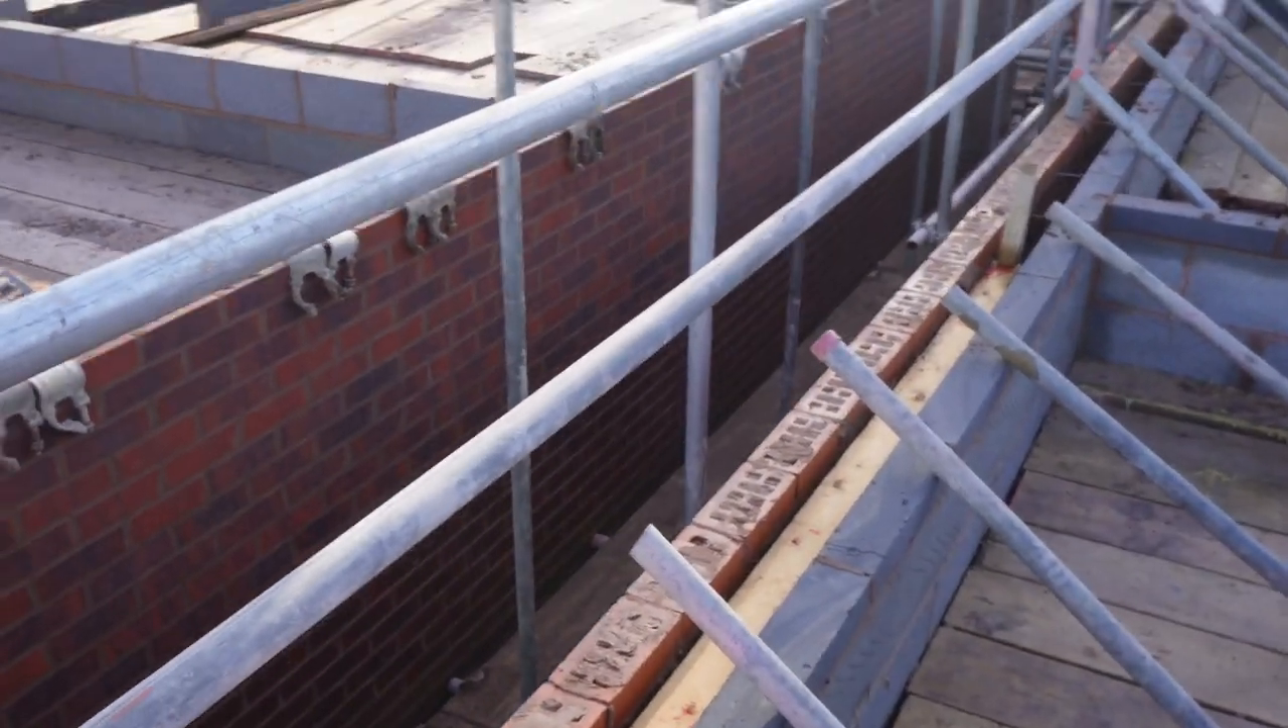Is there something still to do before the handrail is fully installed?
No.